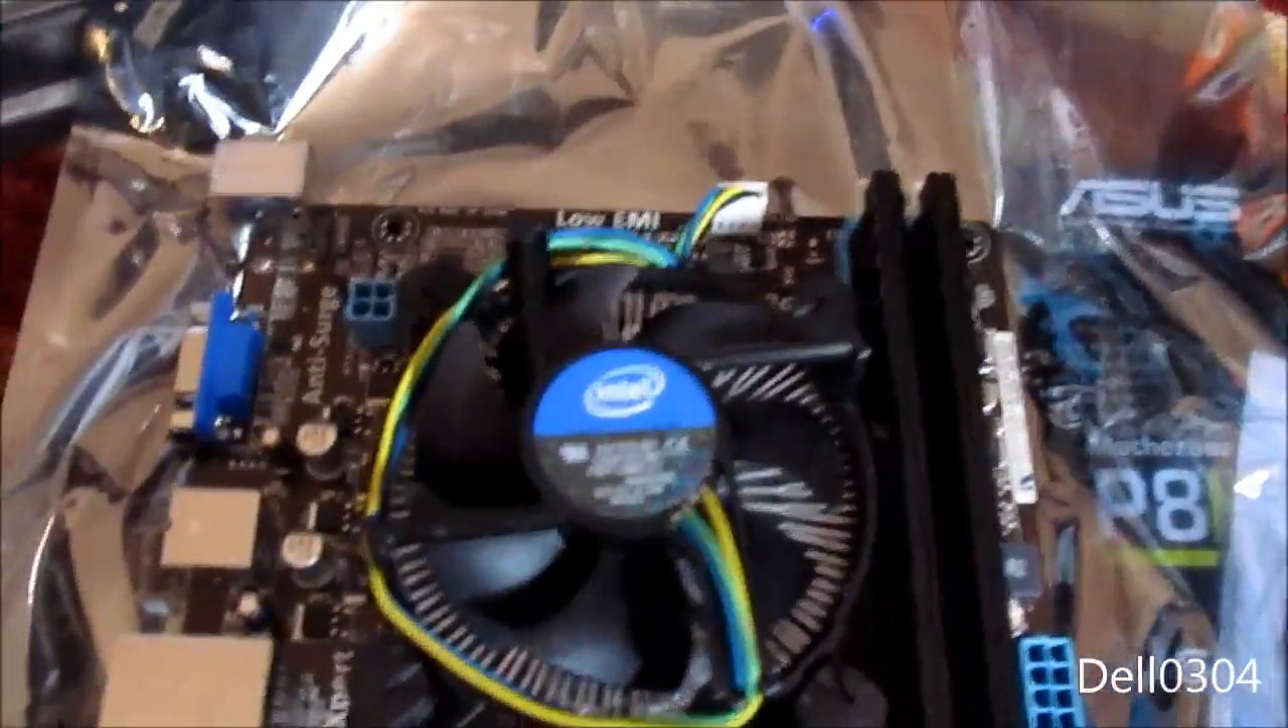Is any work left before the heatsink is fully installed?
No.